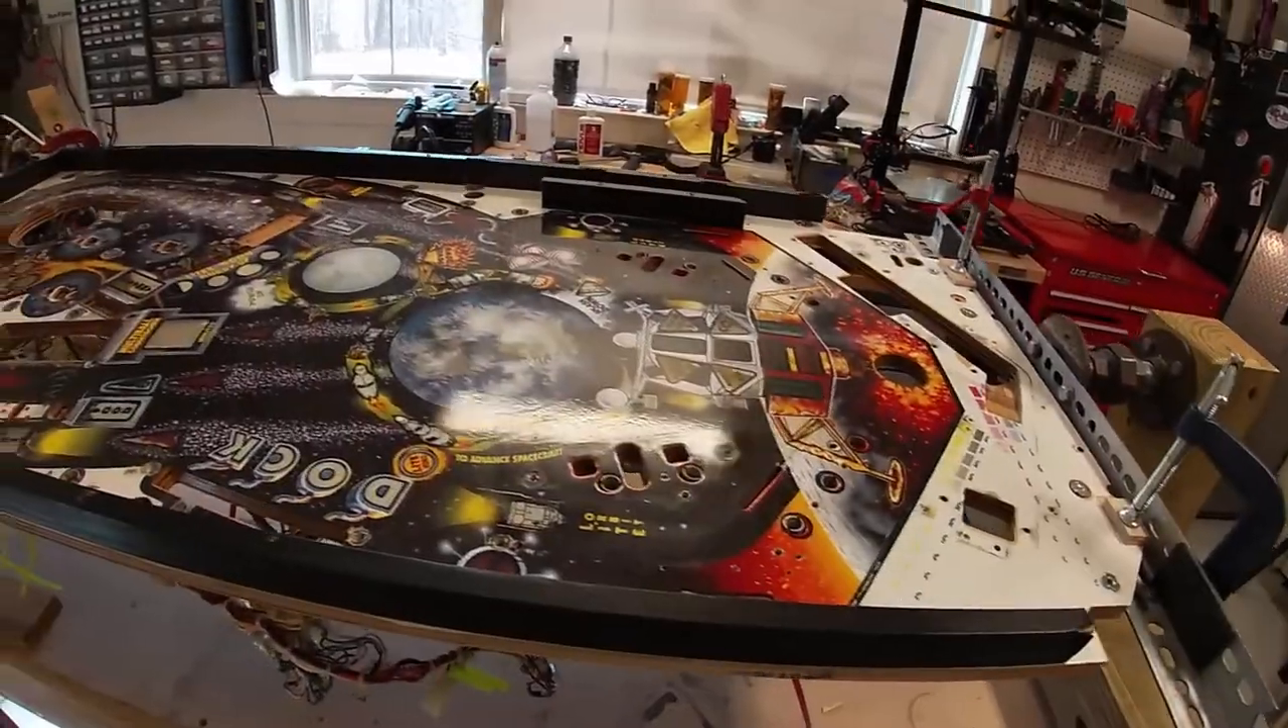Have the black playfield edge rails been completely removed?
No.